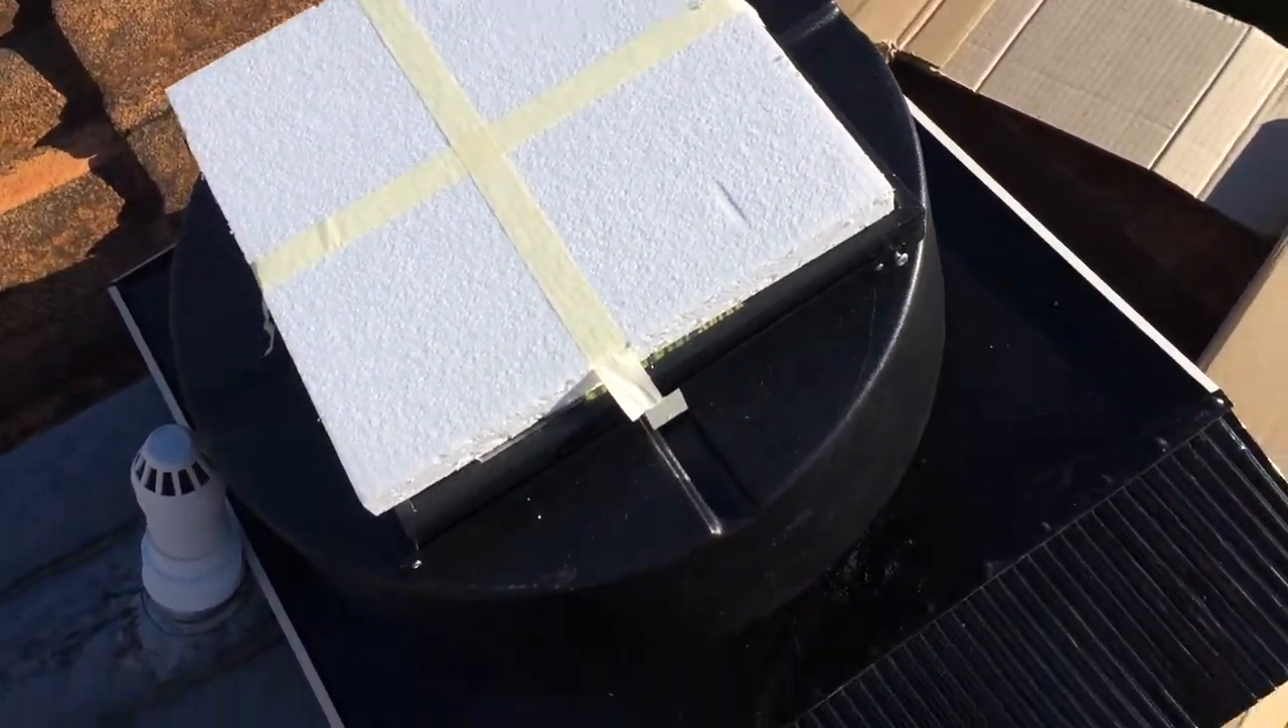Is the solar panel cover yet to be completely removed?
Yes.